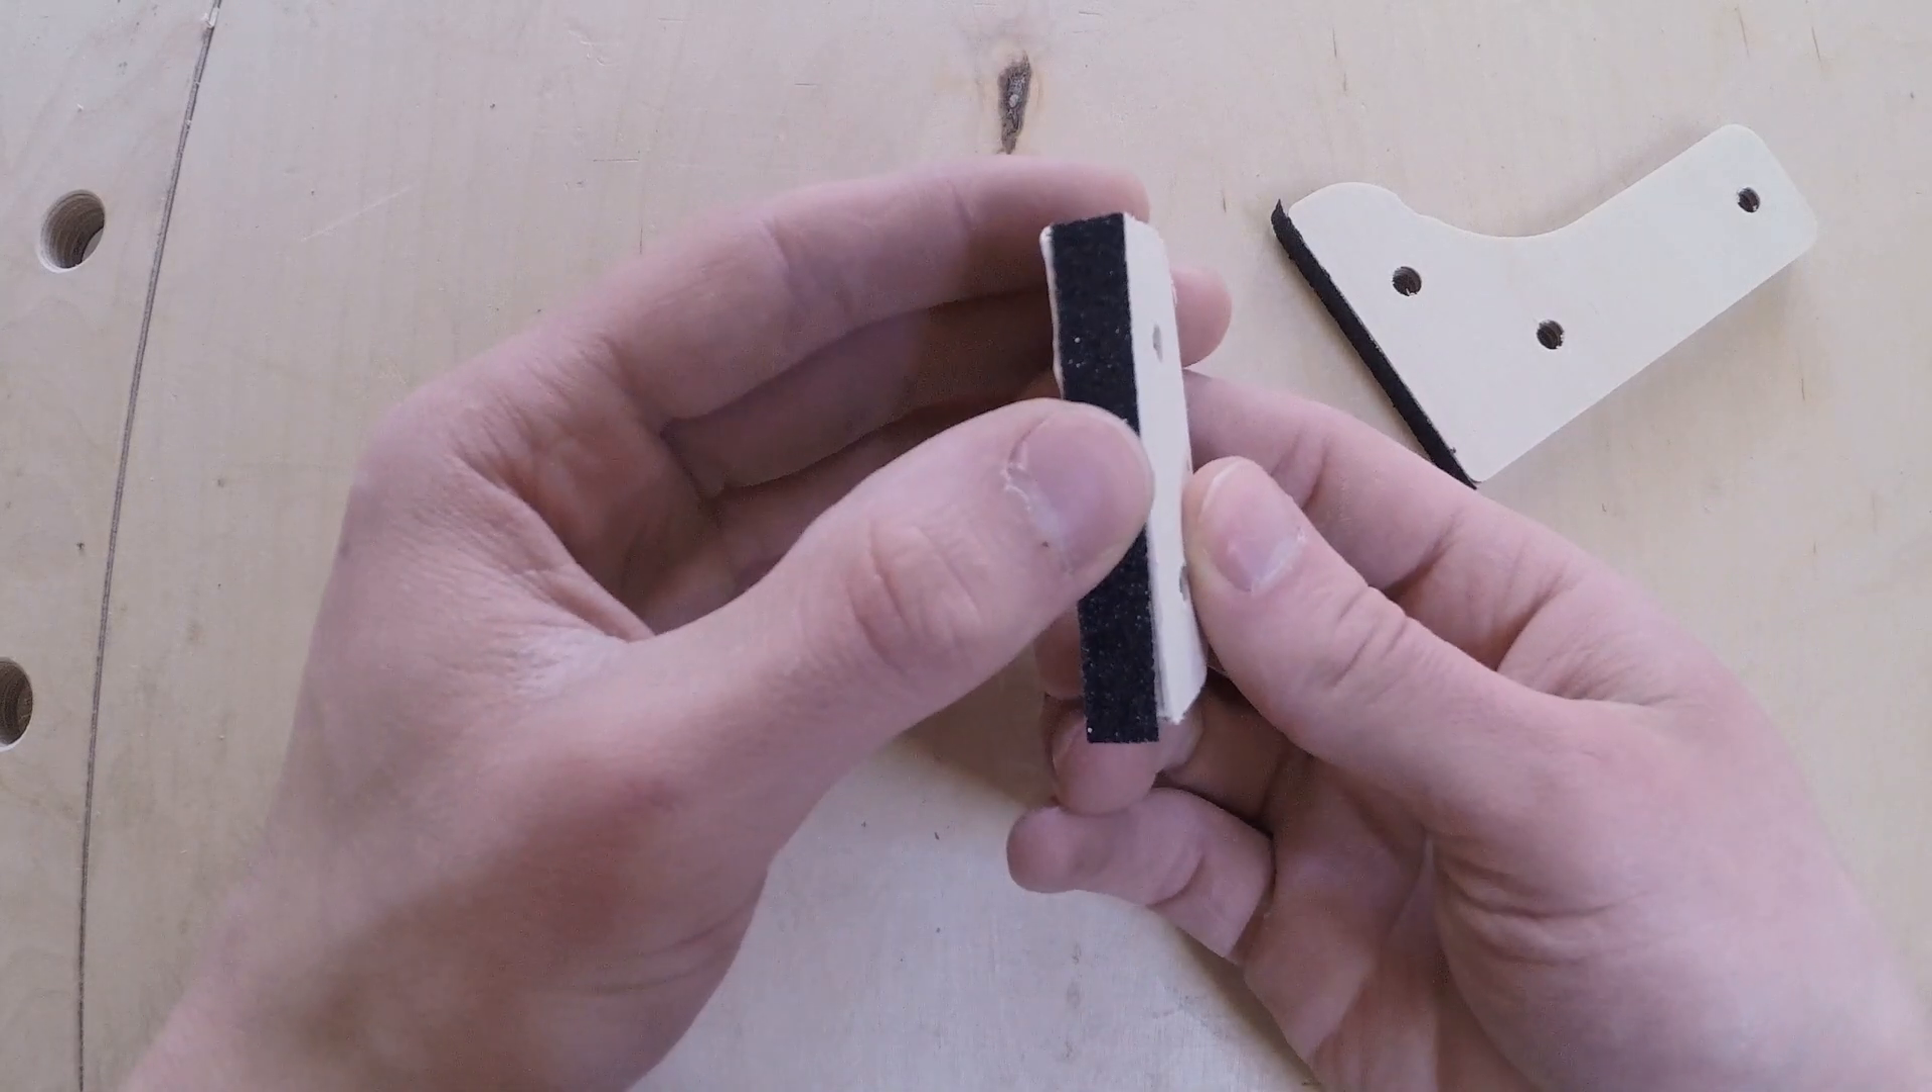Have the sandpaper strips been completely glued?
Yes.